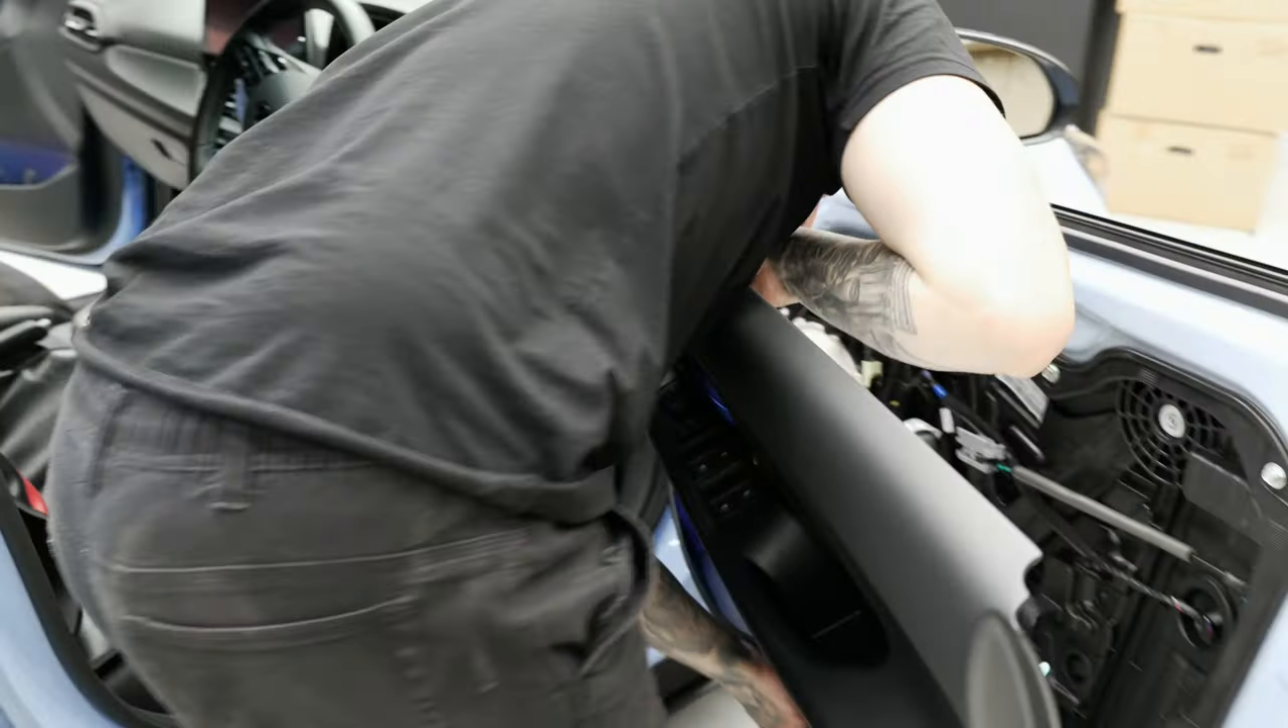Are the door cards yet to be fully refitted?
Yes.